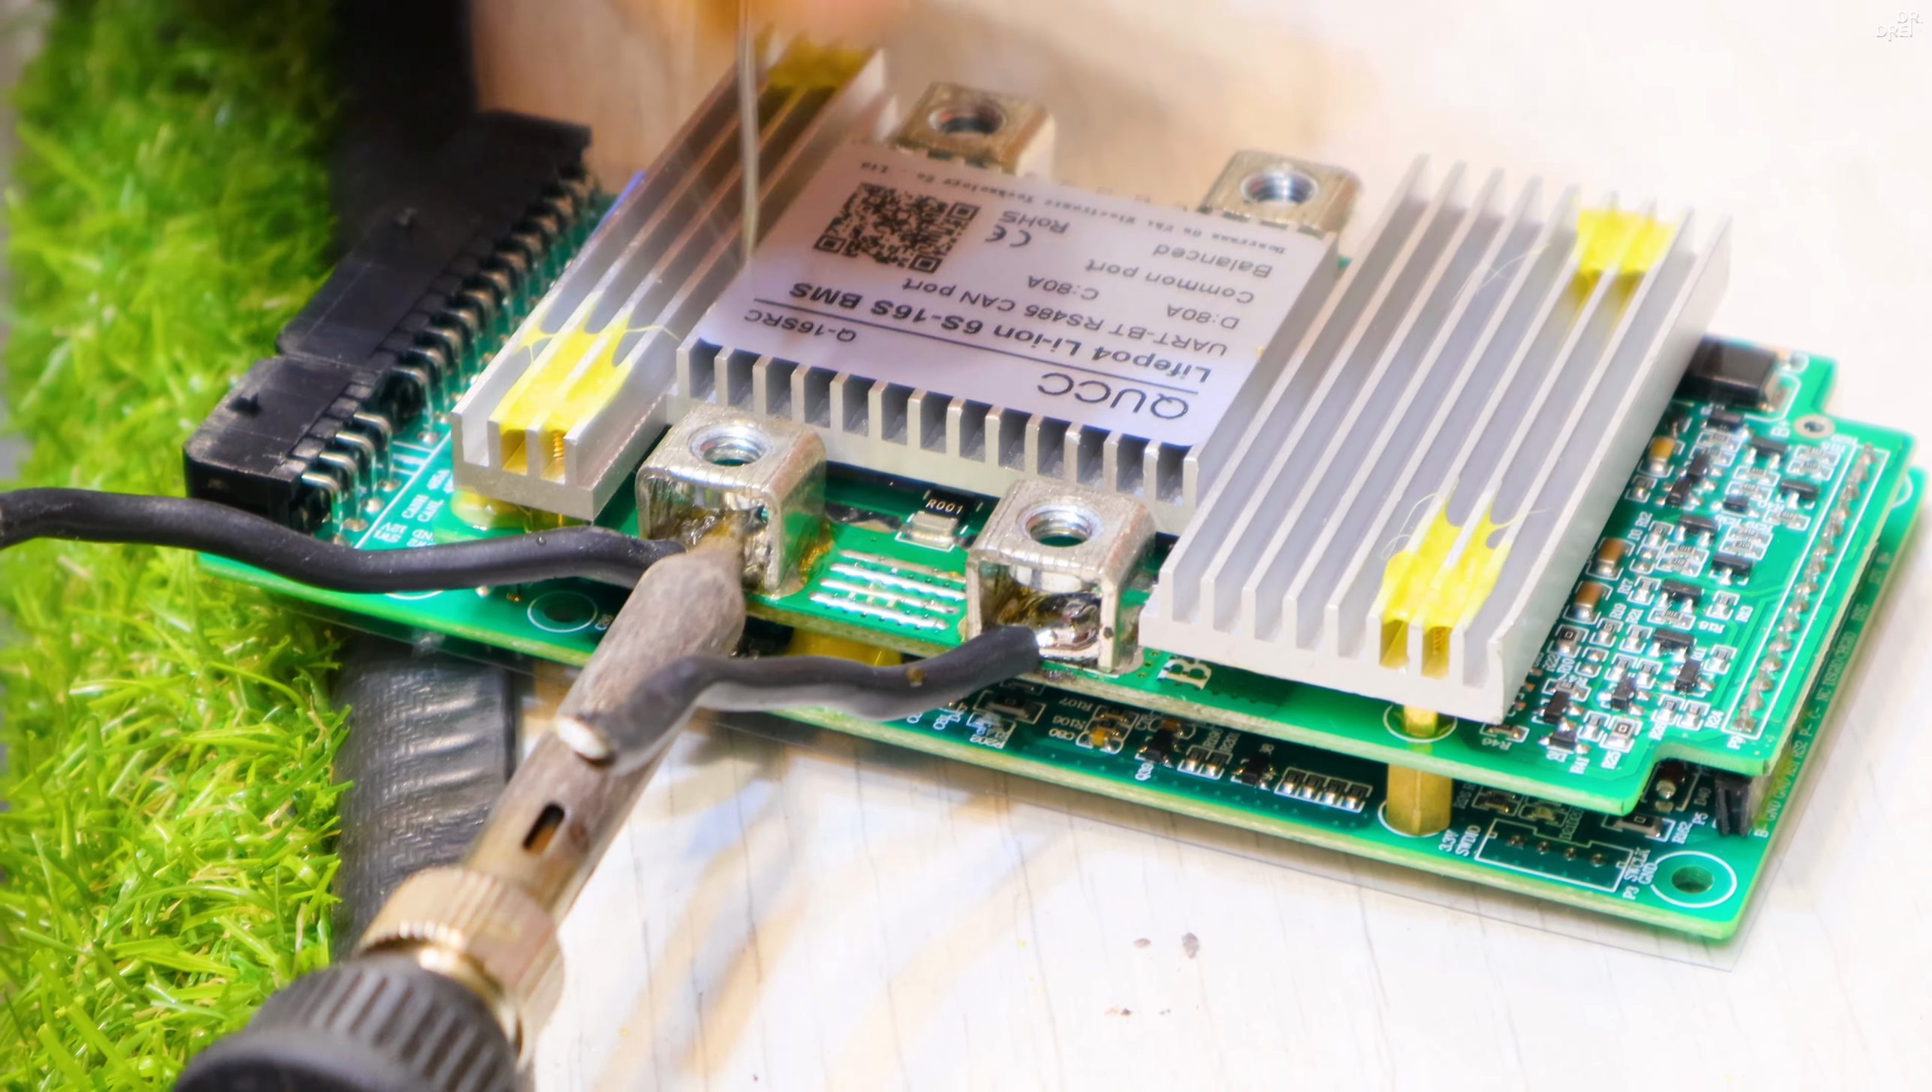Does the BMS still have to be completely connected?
Yes.